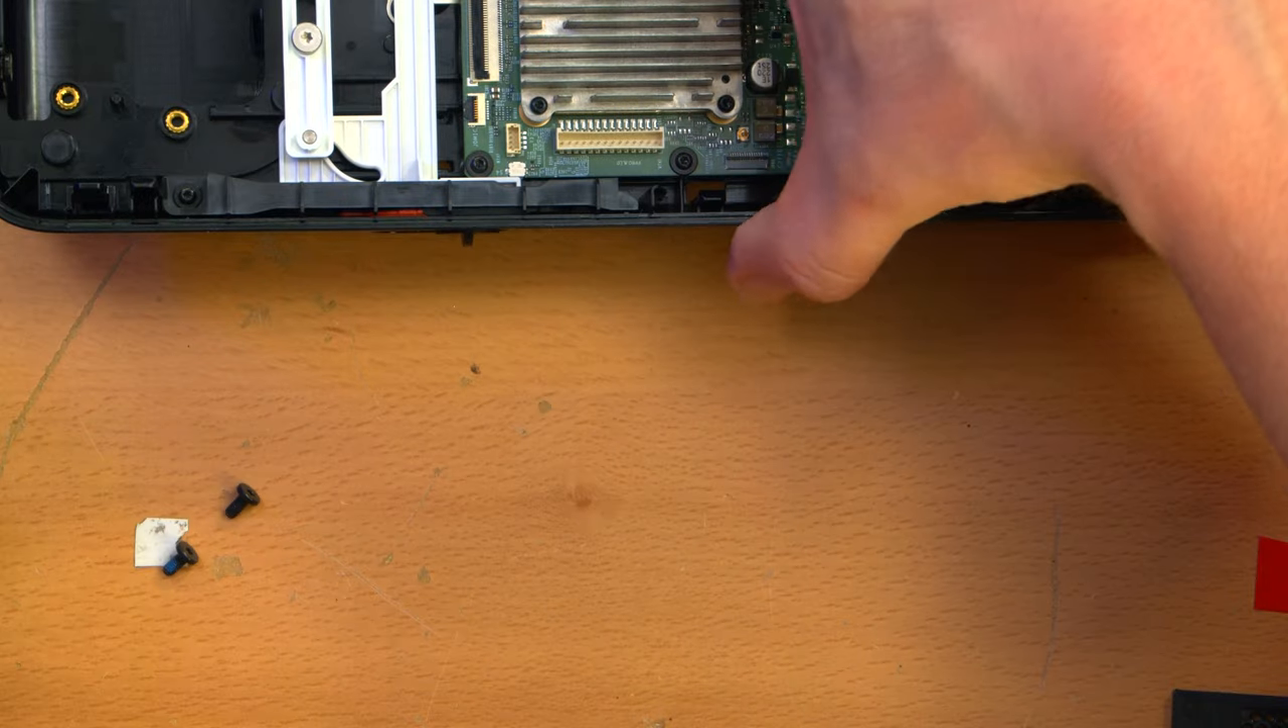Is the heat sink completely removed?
No.